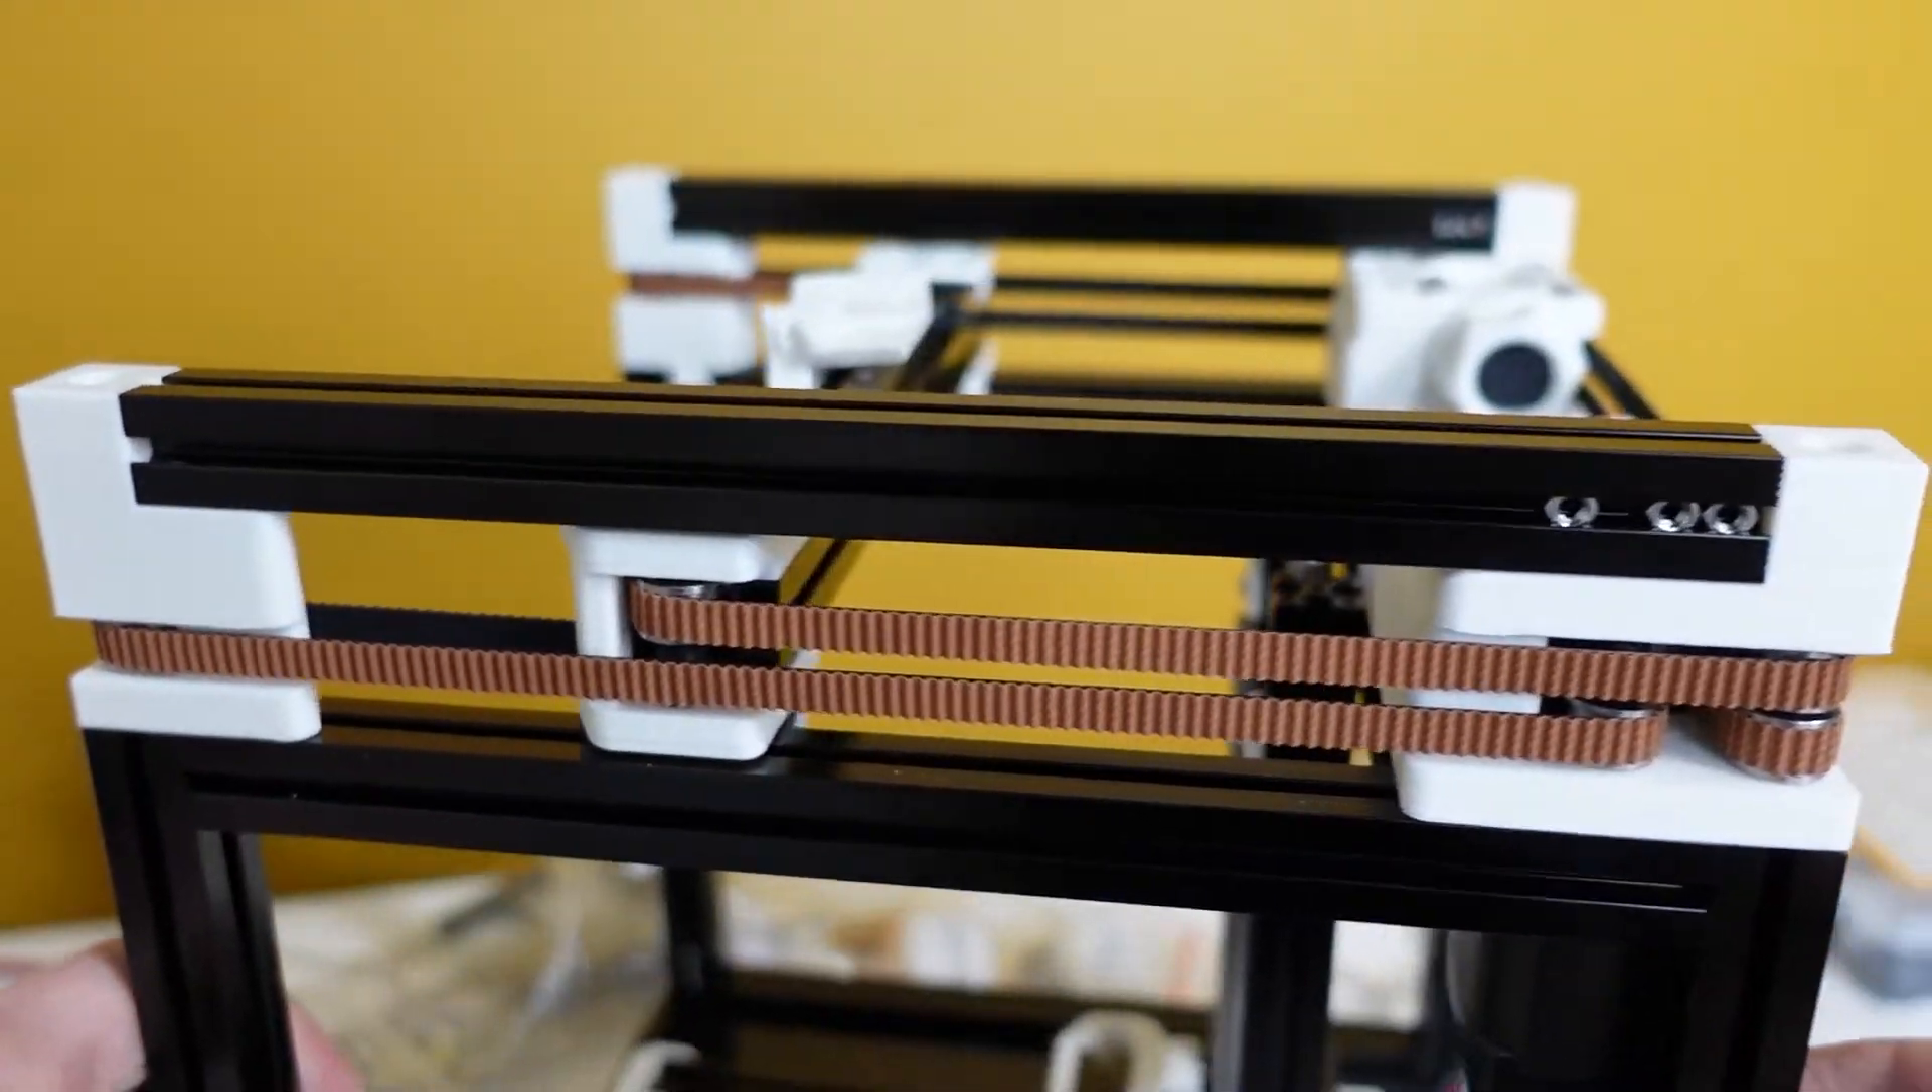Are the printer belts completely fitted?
Yes.